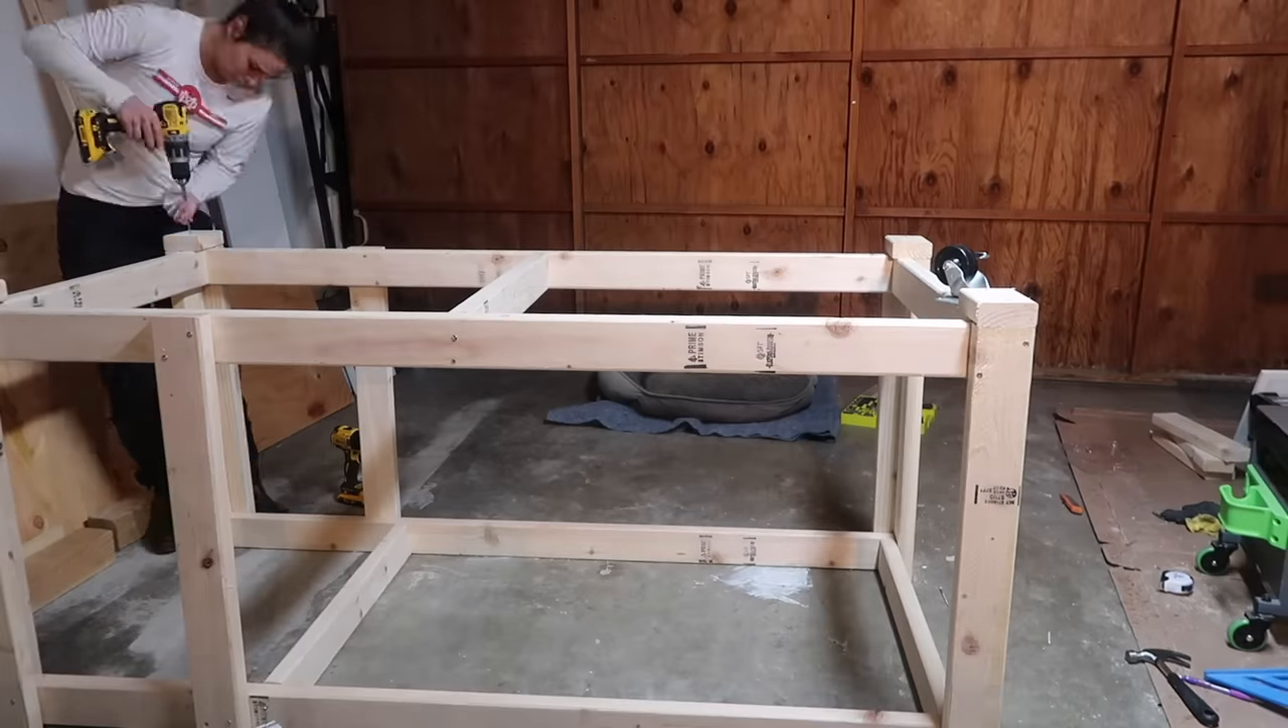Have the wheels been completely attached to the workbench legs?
No.